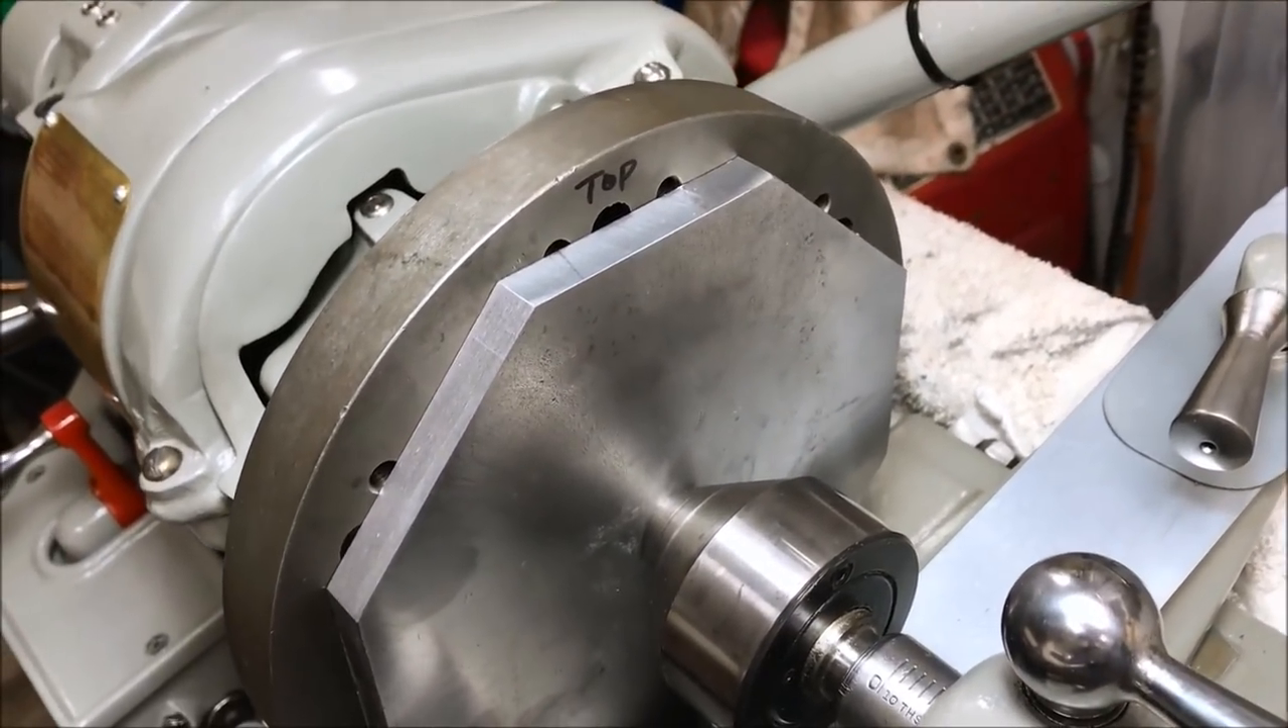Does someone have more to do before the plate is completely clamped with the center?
No.